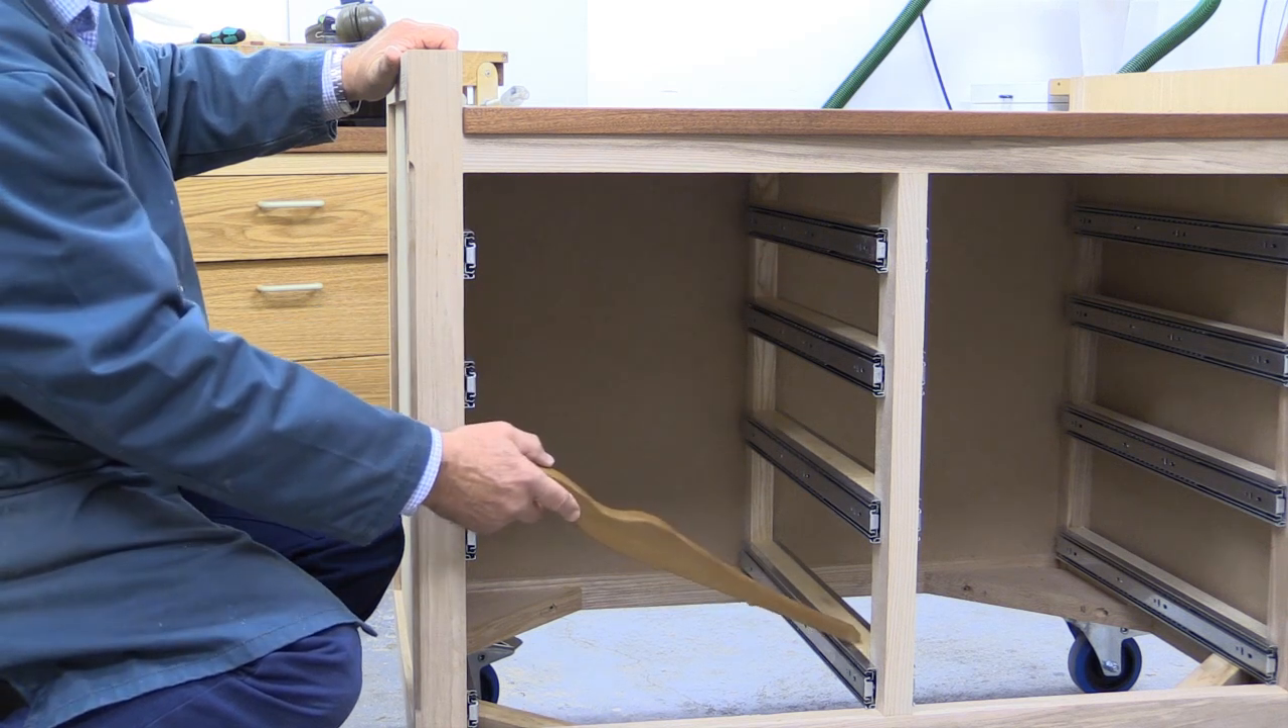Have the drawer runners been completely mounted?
Yes.